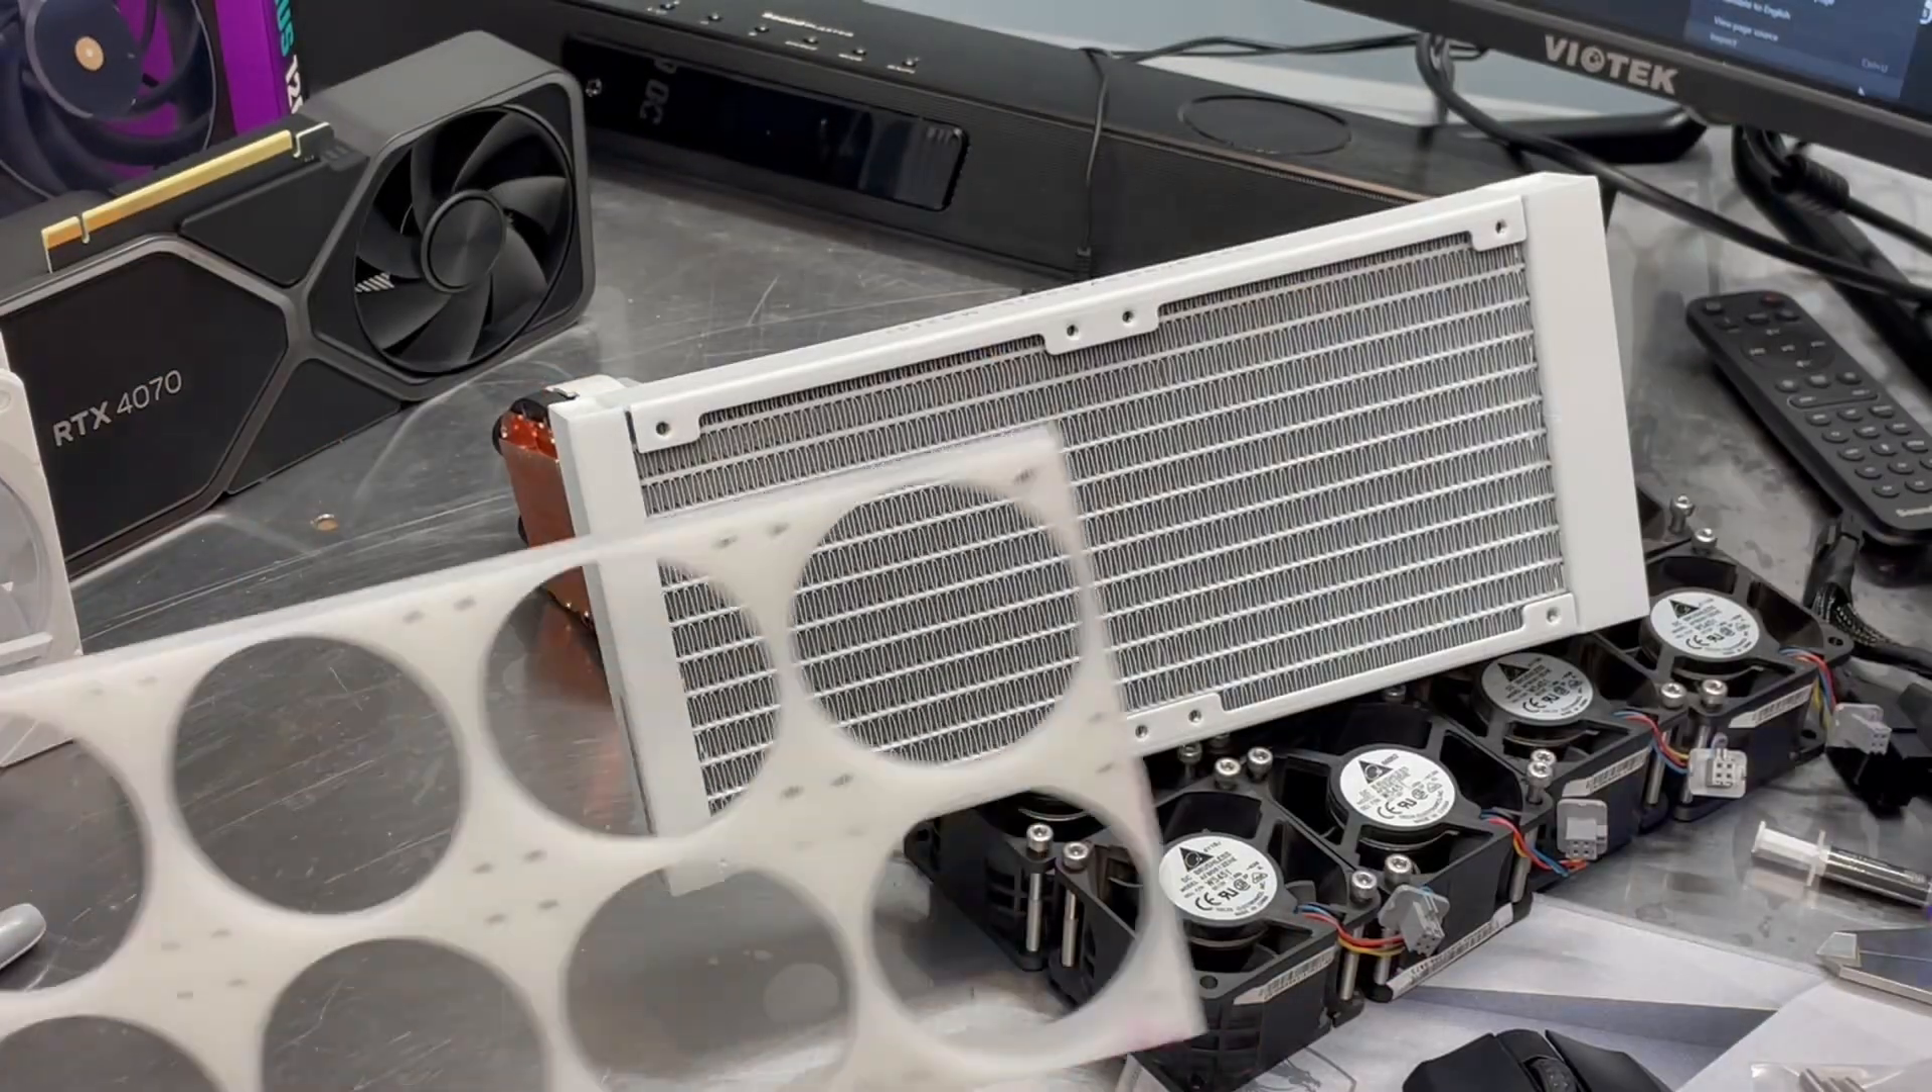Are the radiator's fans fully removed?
Yes.